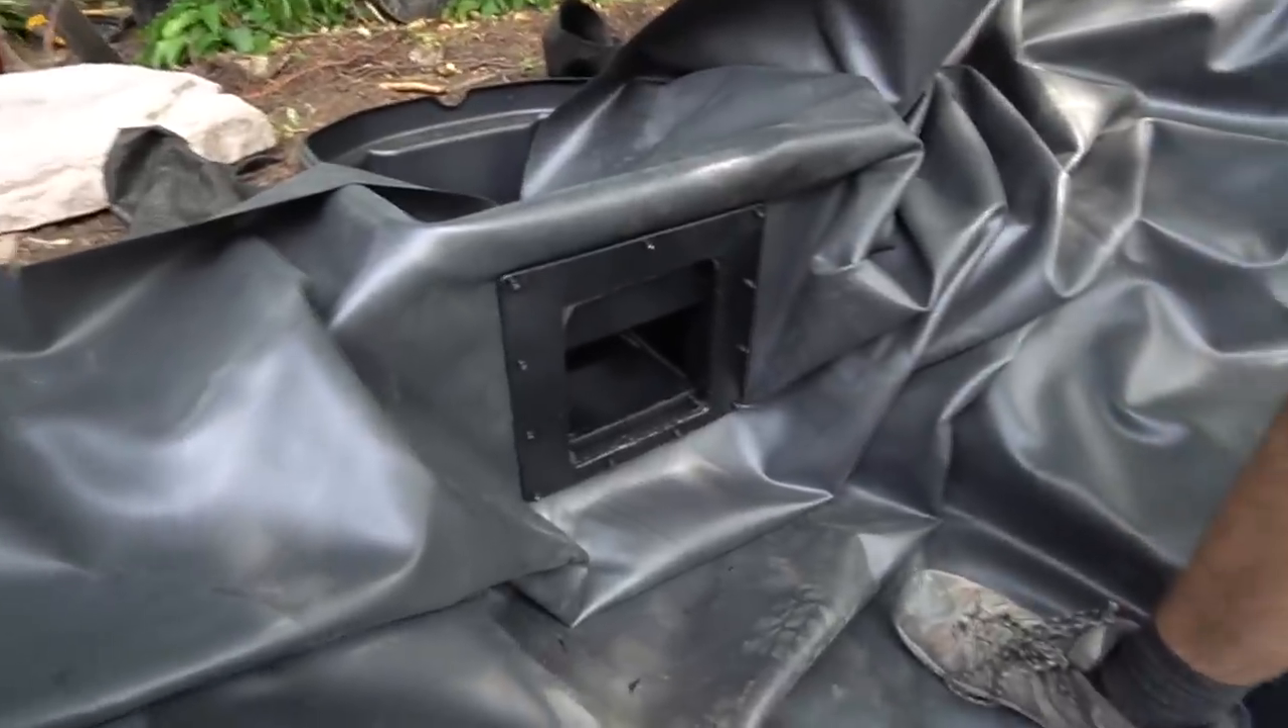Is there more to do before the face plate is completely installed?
No.